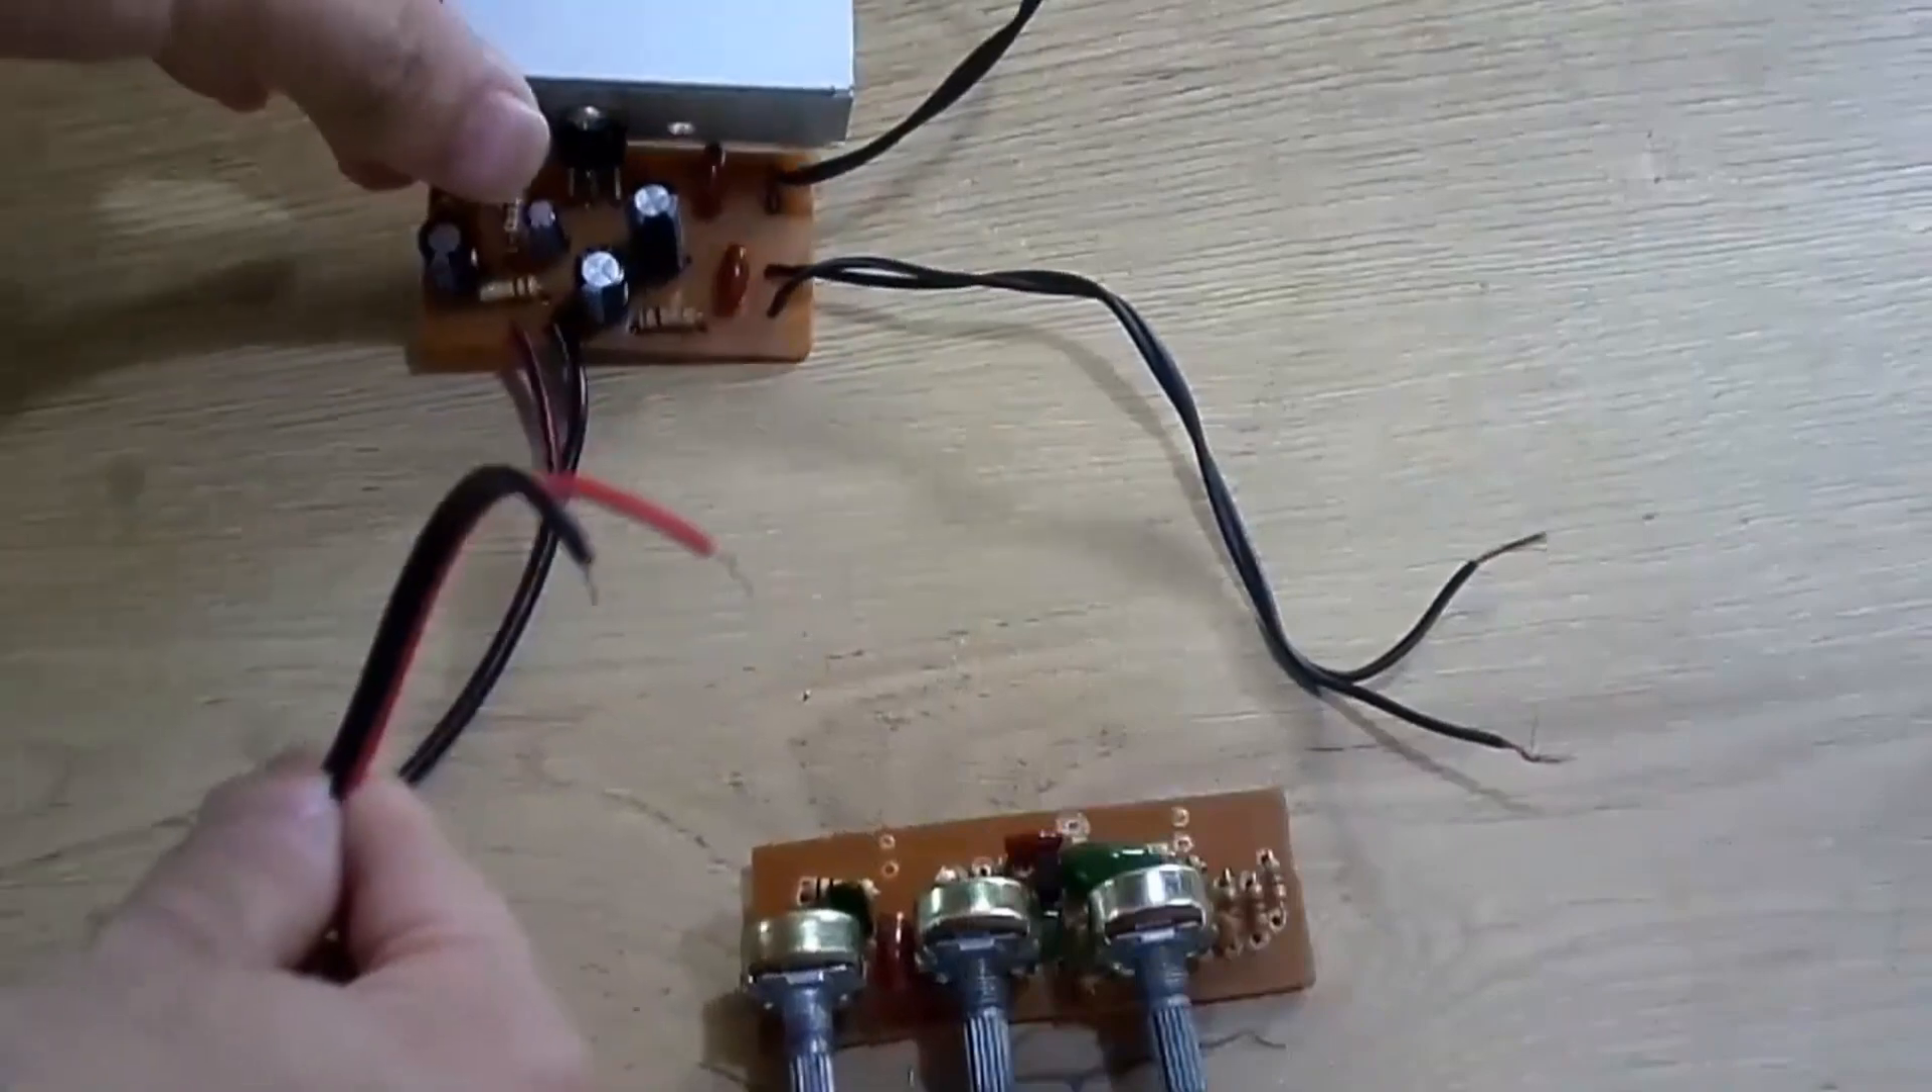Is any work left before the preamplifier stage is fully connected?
Yes.